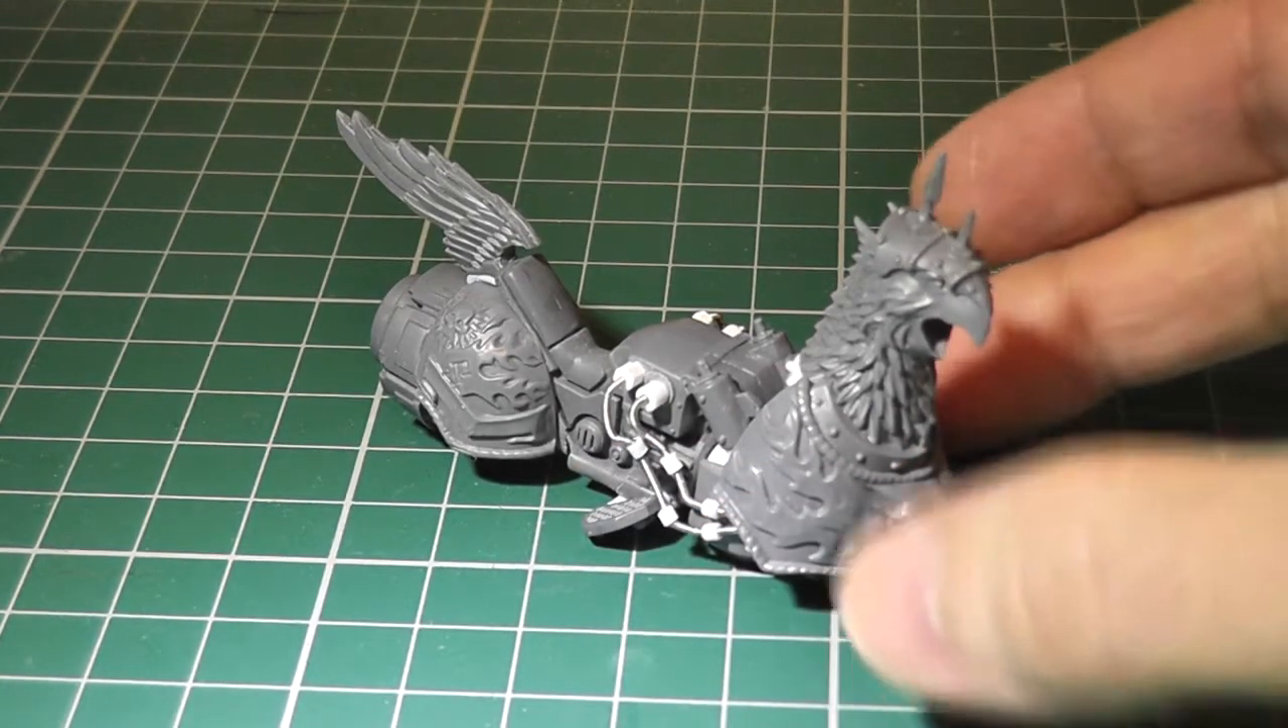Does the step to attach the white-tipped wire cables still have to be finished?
No.